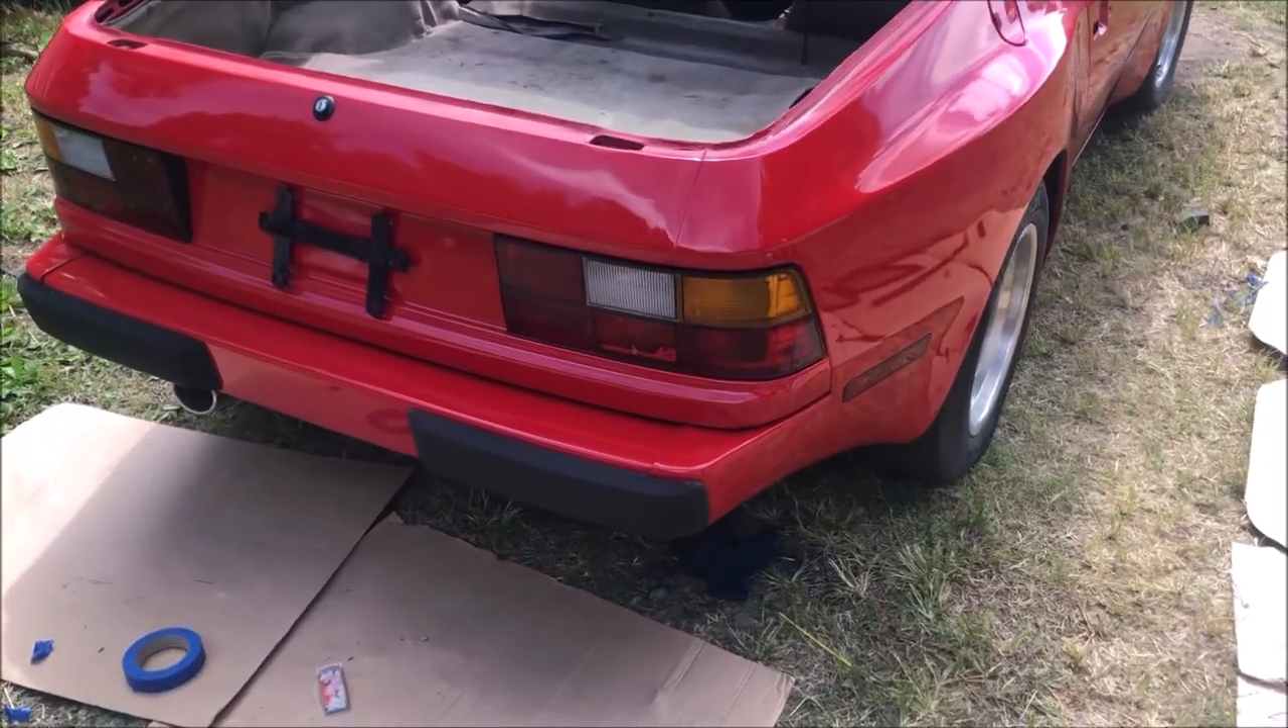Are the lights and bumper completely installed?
Yes.